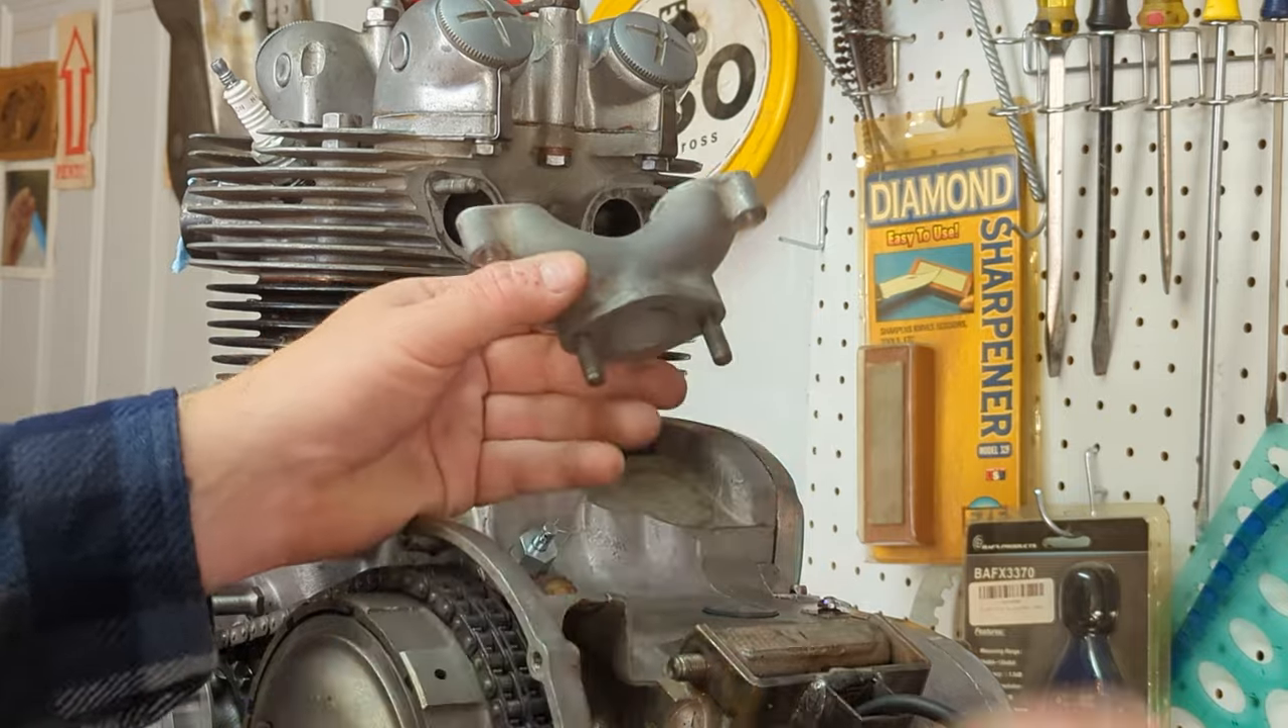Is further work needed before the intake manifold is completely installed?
Yes.